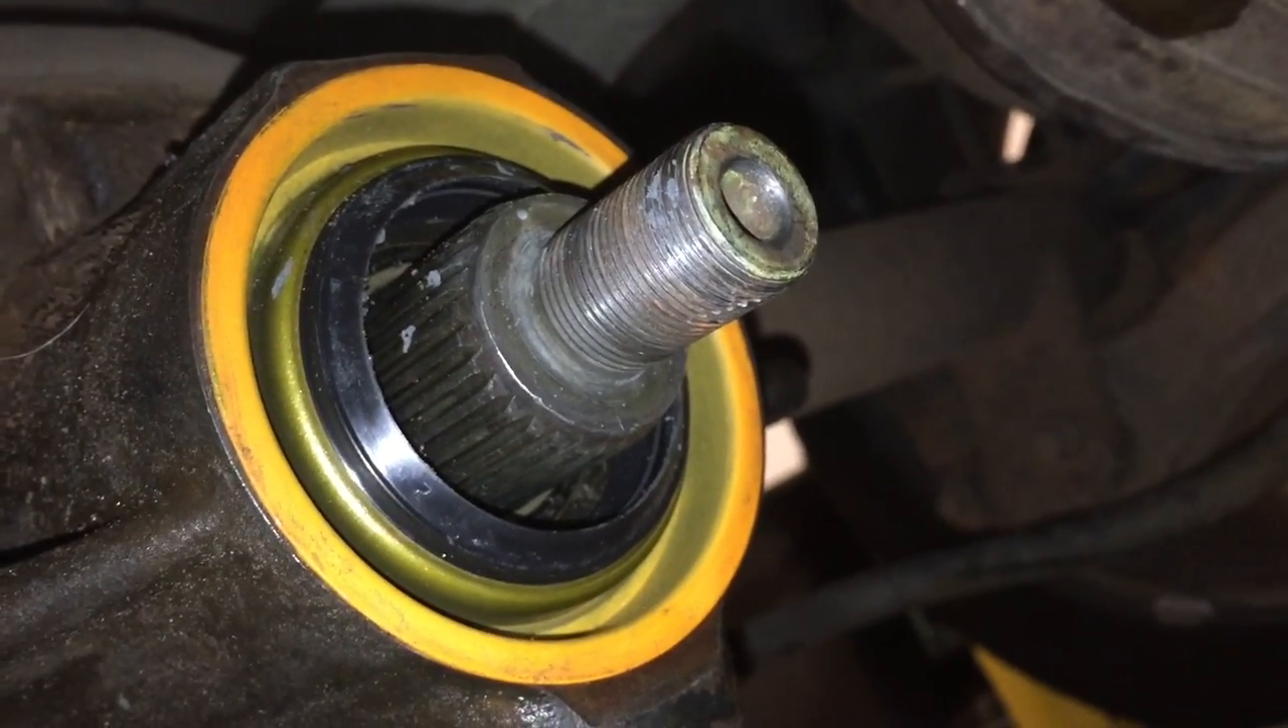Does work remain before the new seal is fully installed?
No.